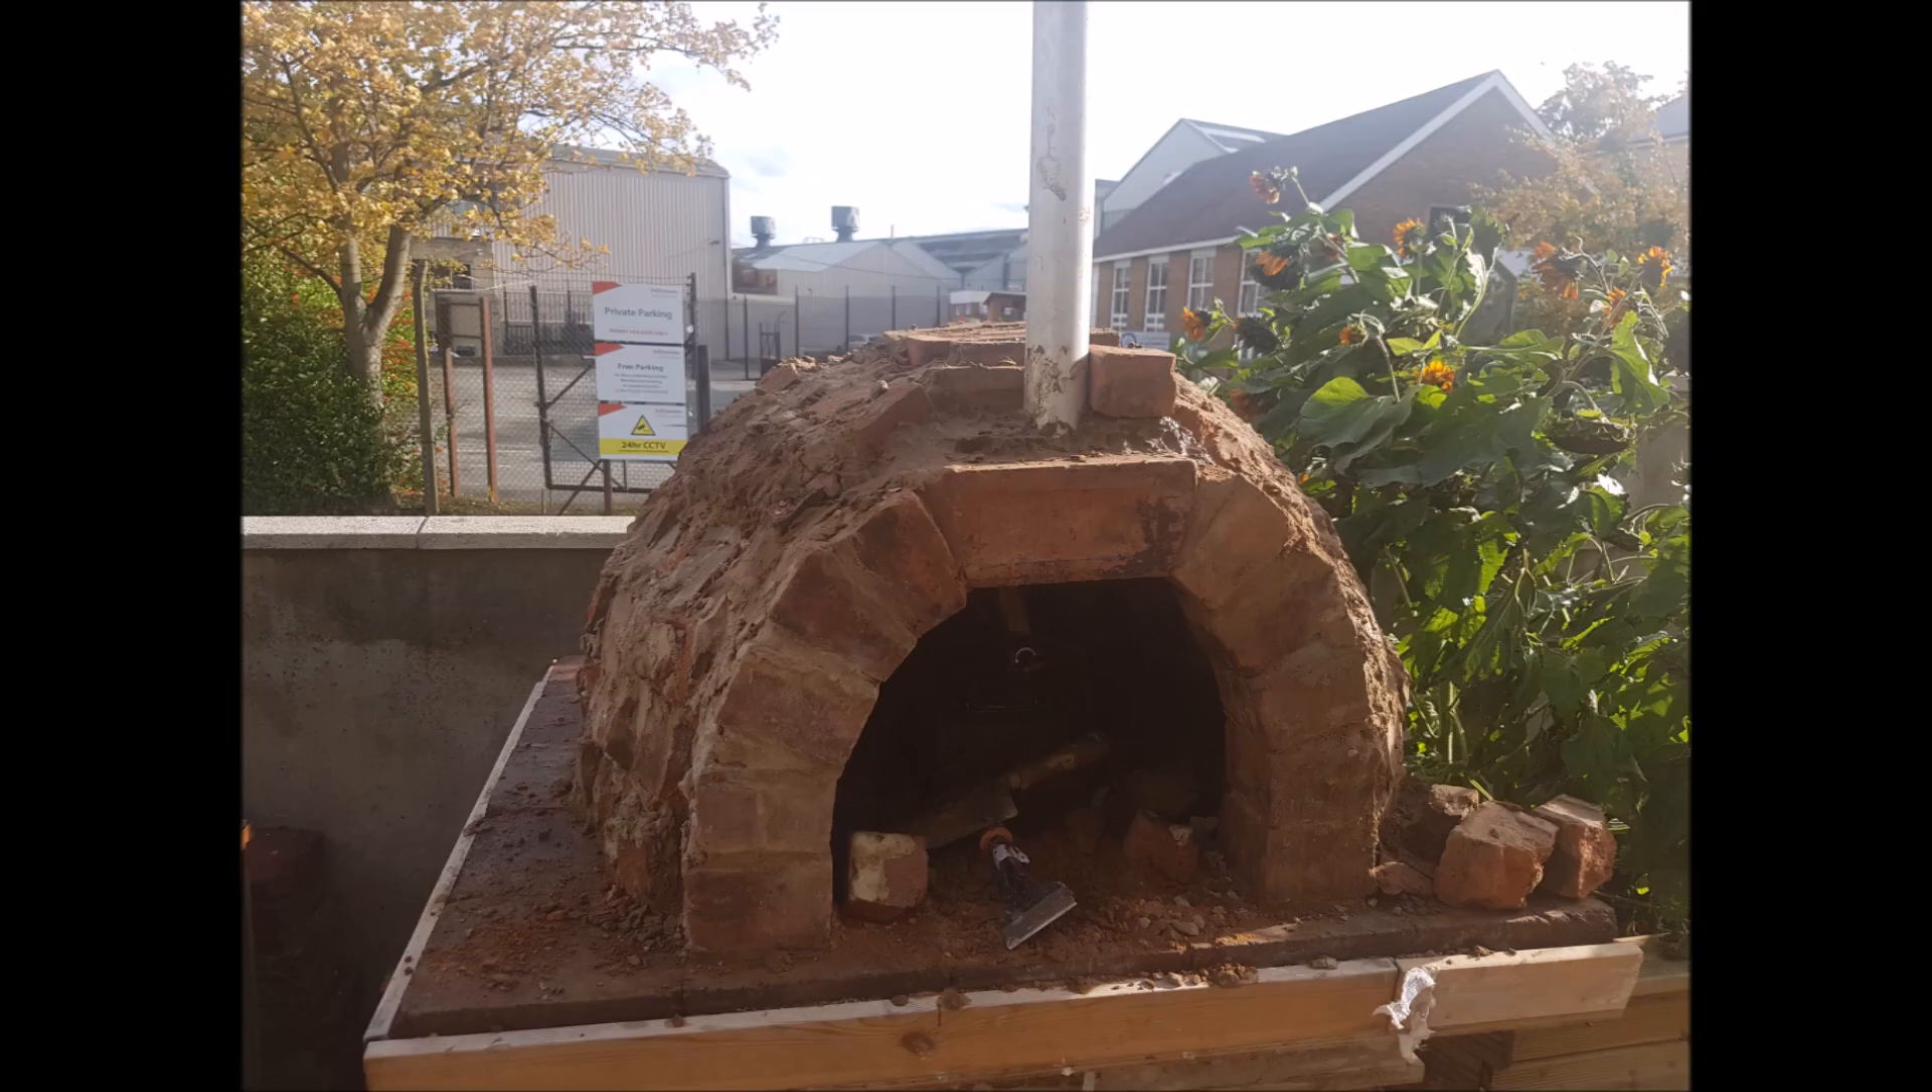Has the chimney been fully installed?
Yes.